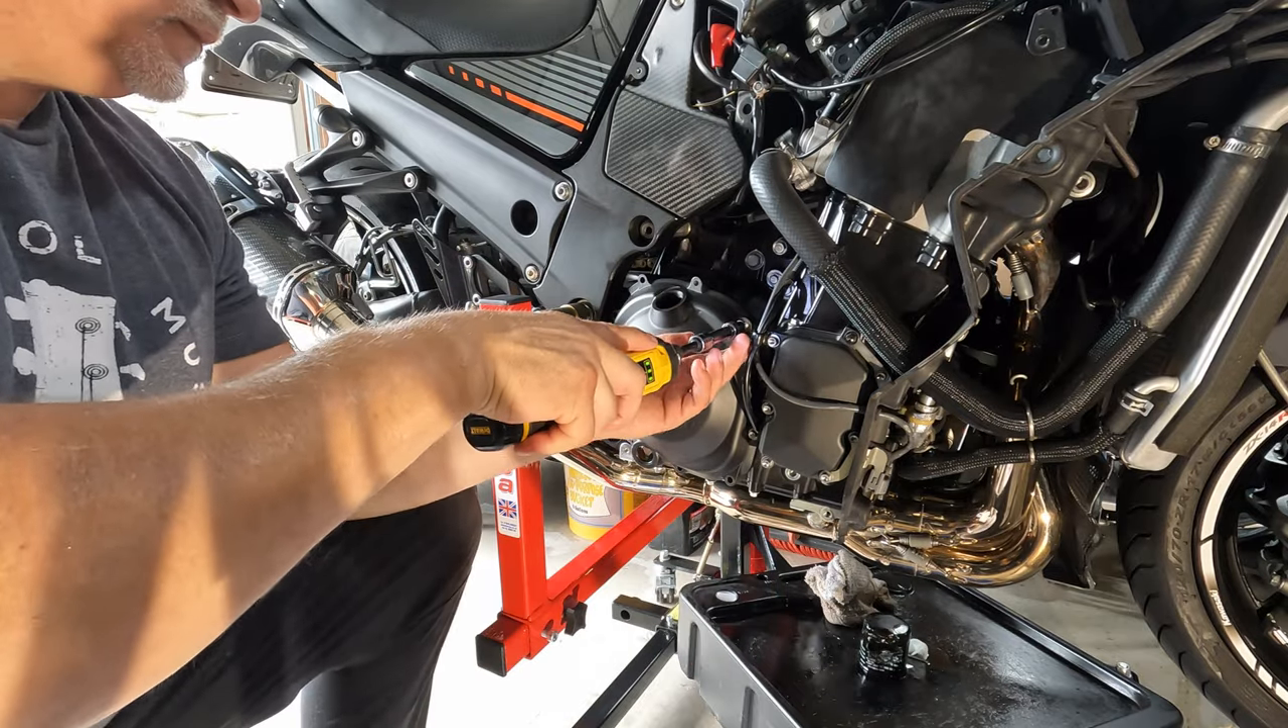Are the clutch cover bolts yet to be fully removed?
Yes.